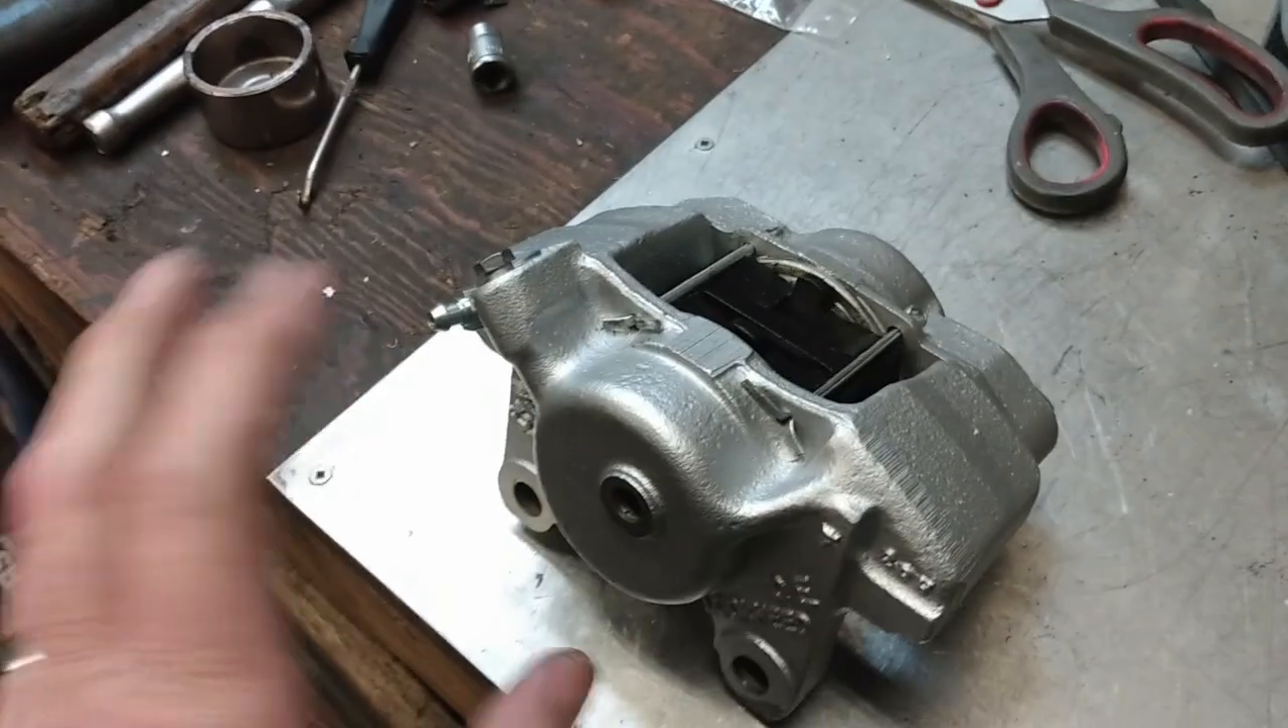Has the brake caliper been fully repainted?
Yes.